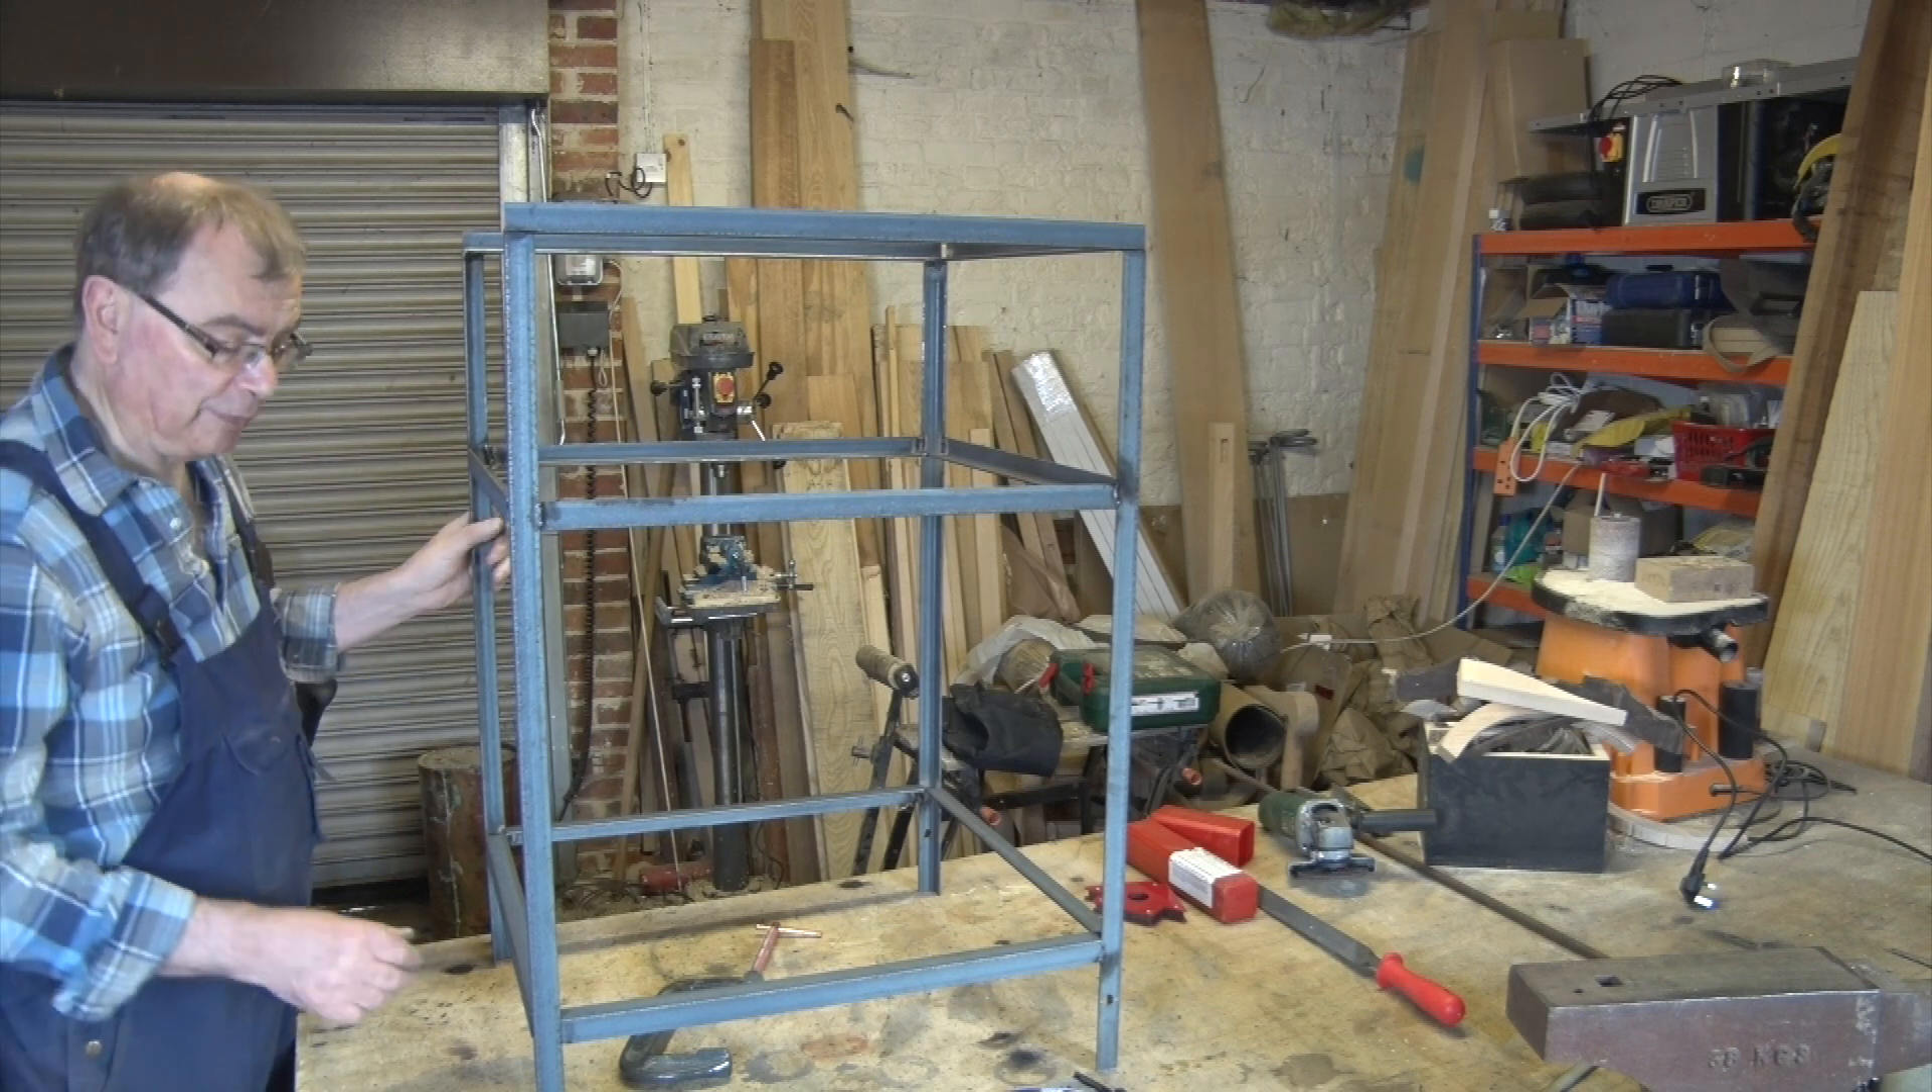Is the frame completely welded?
Yes.